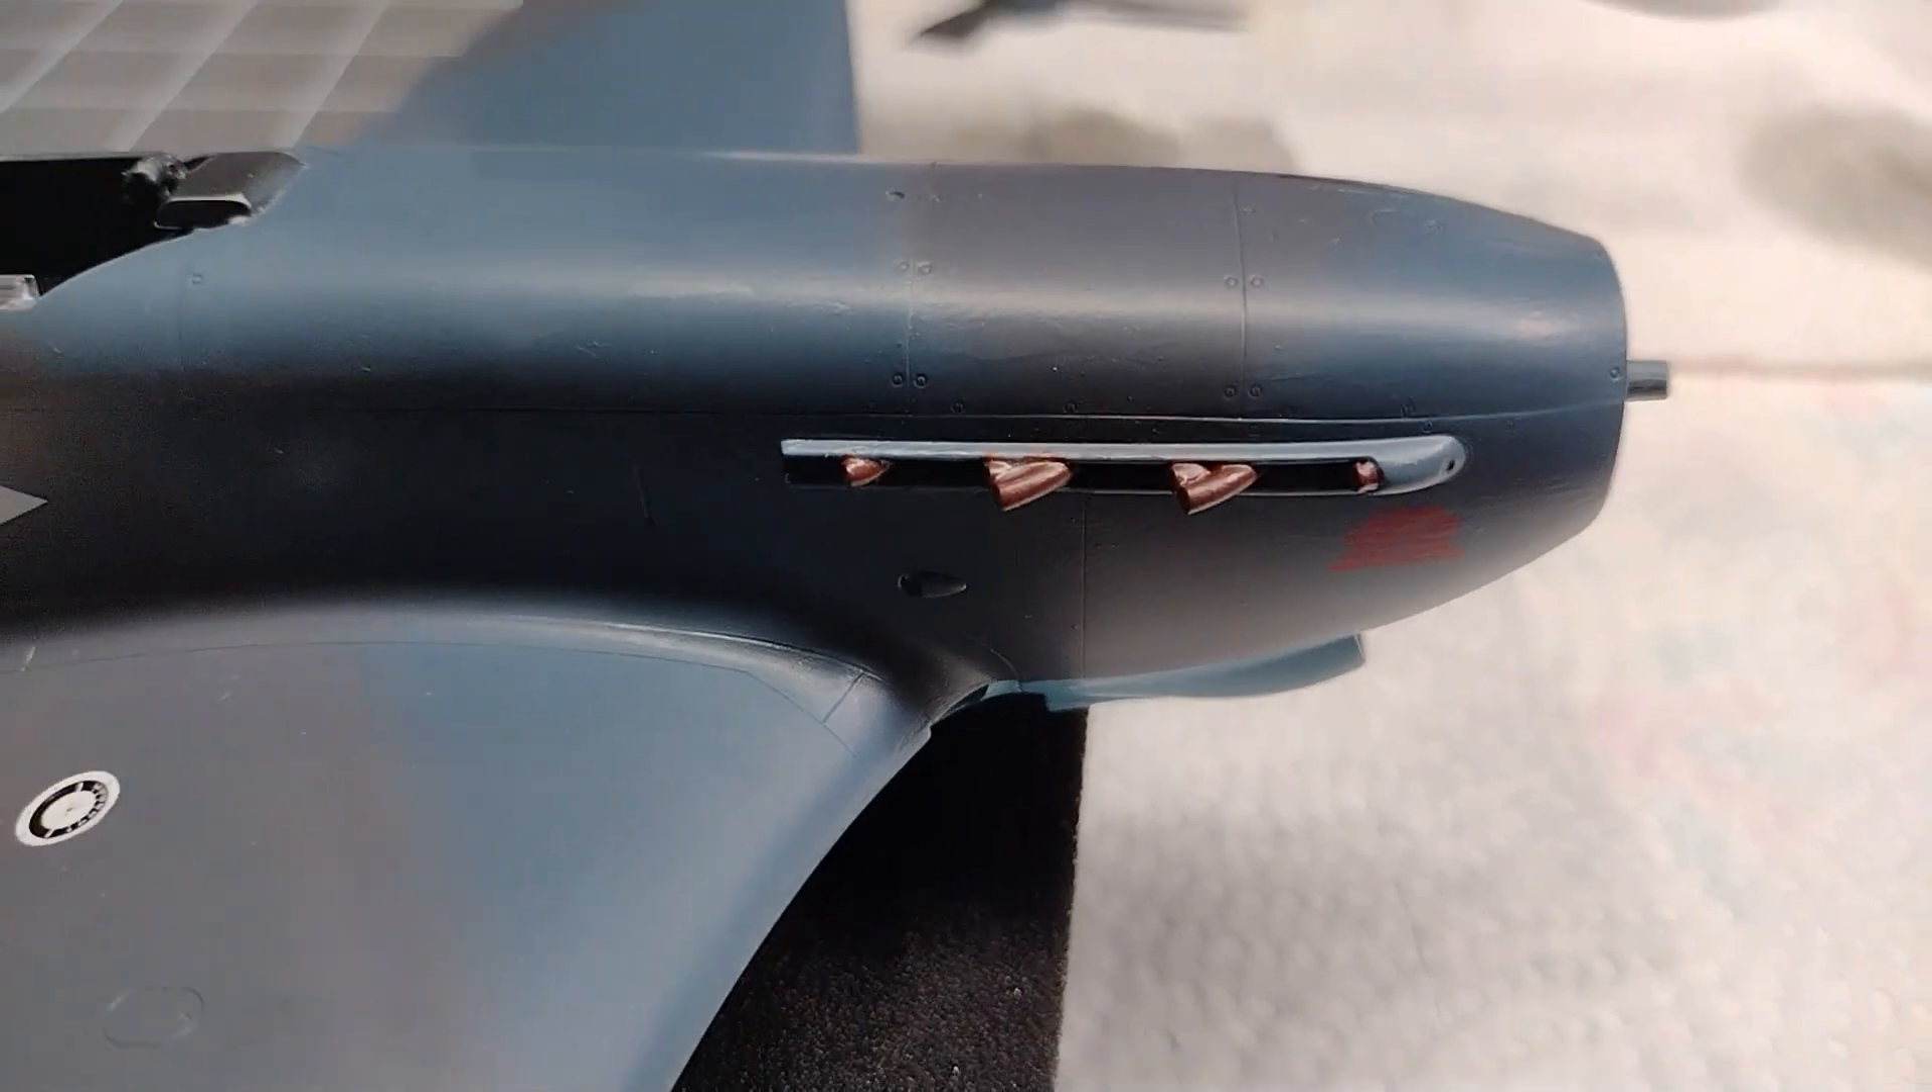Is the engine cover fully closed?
Yes.